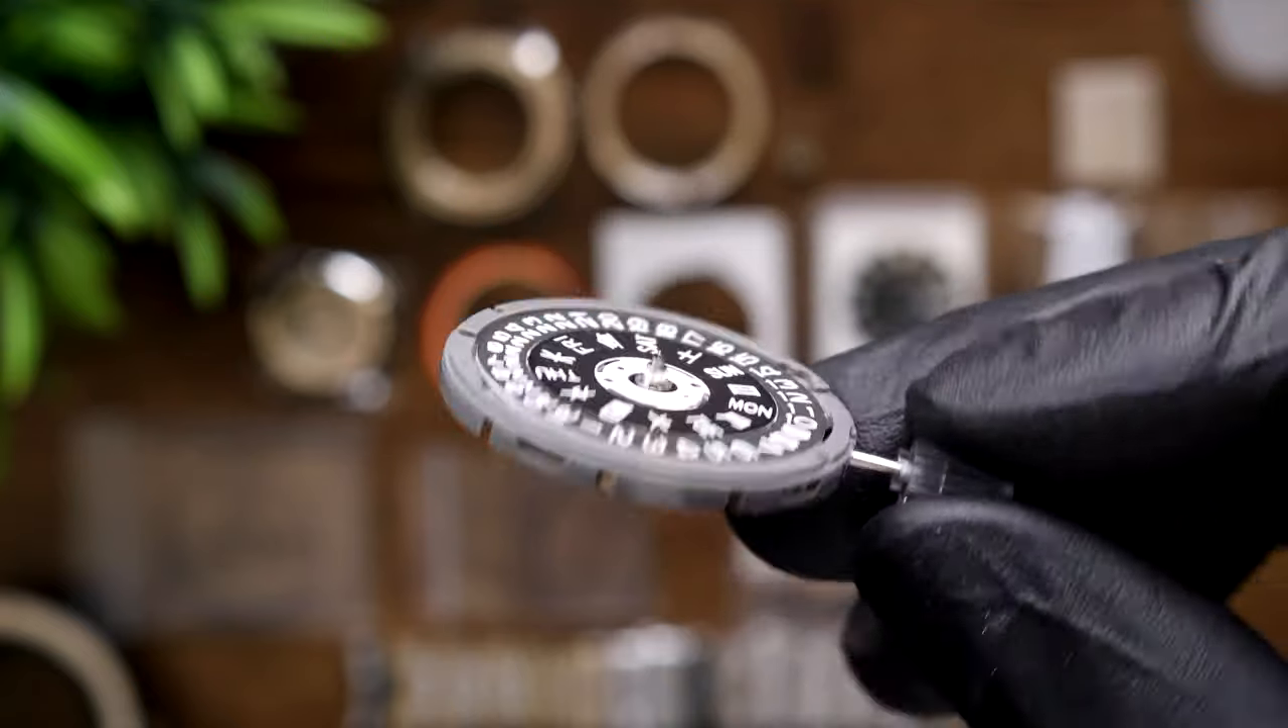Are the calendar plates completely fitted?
Yes.